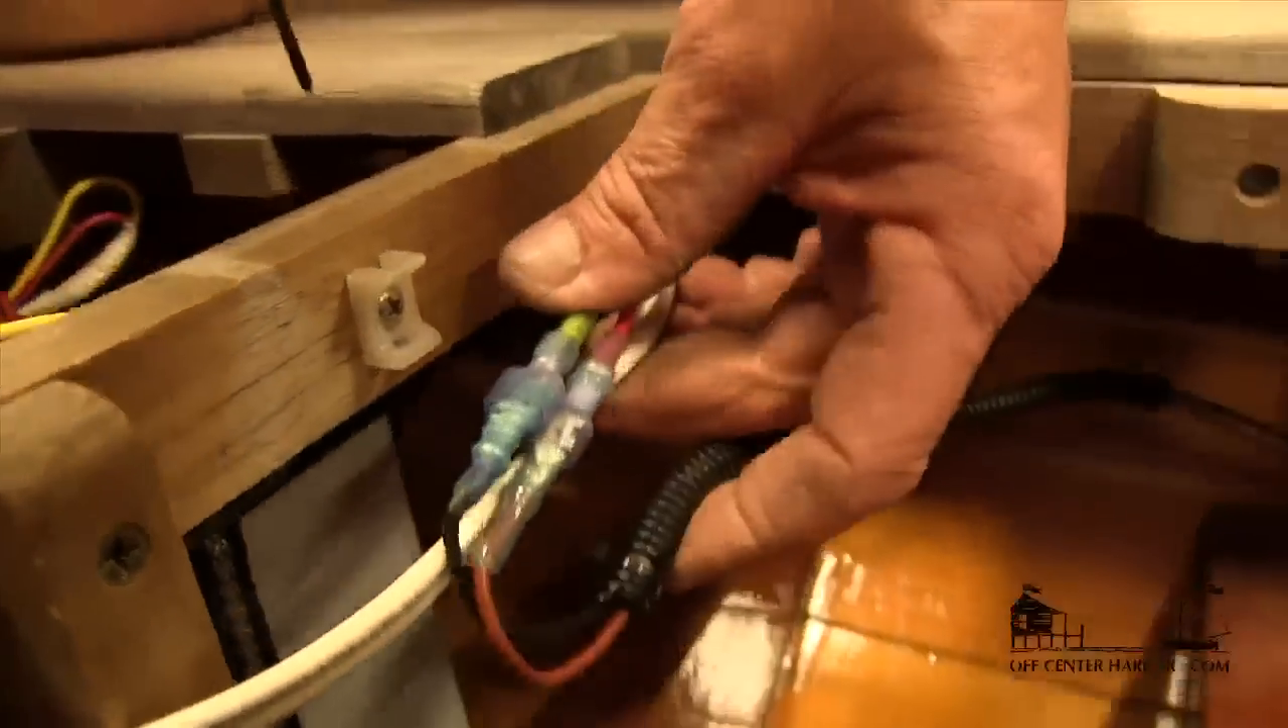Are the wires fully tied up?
No.